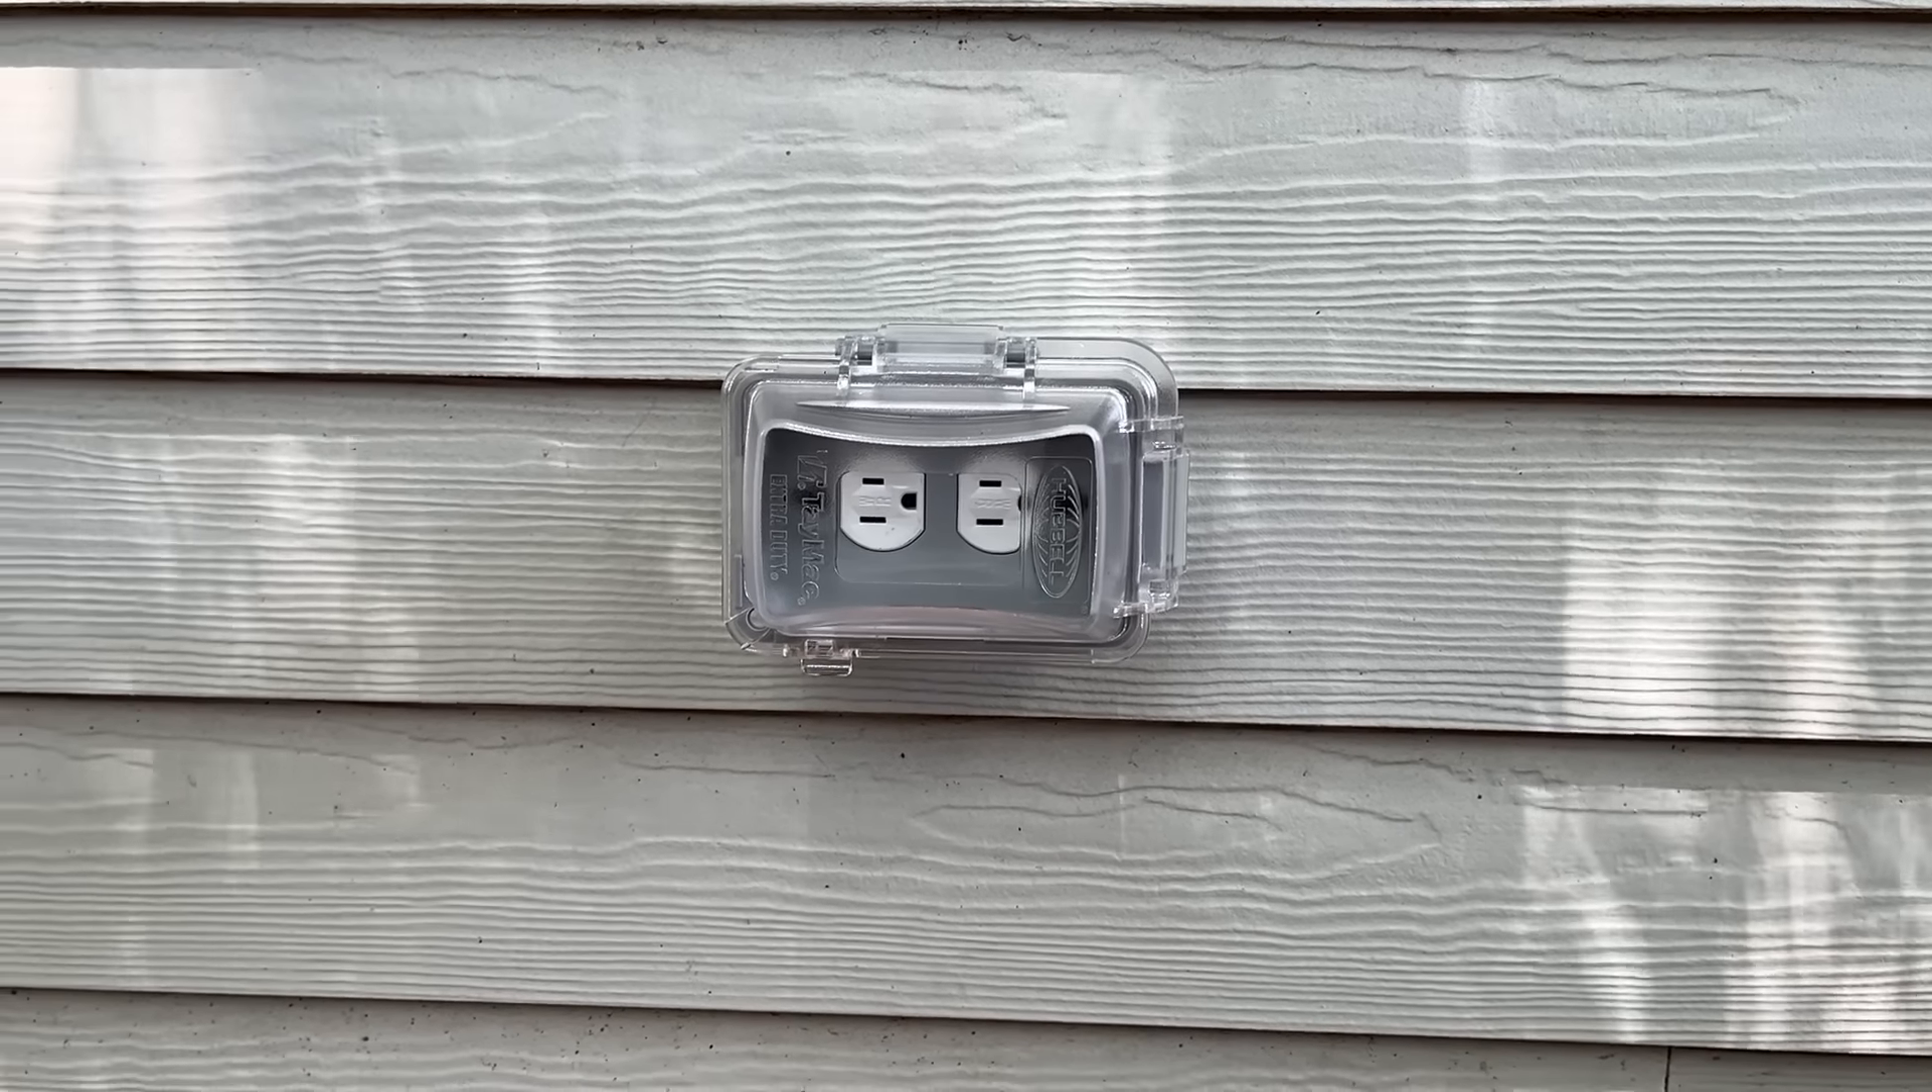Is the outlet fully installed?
Yes.